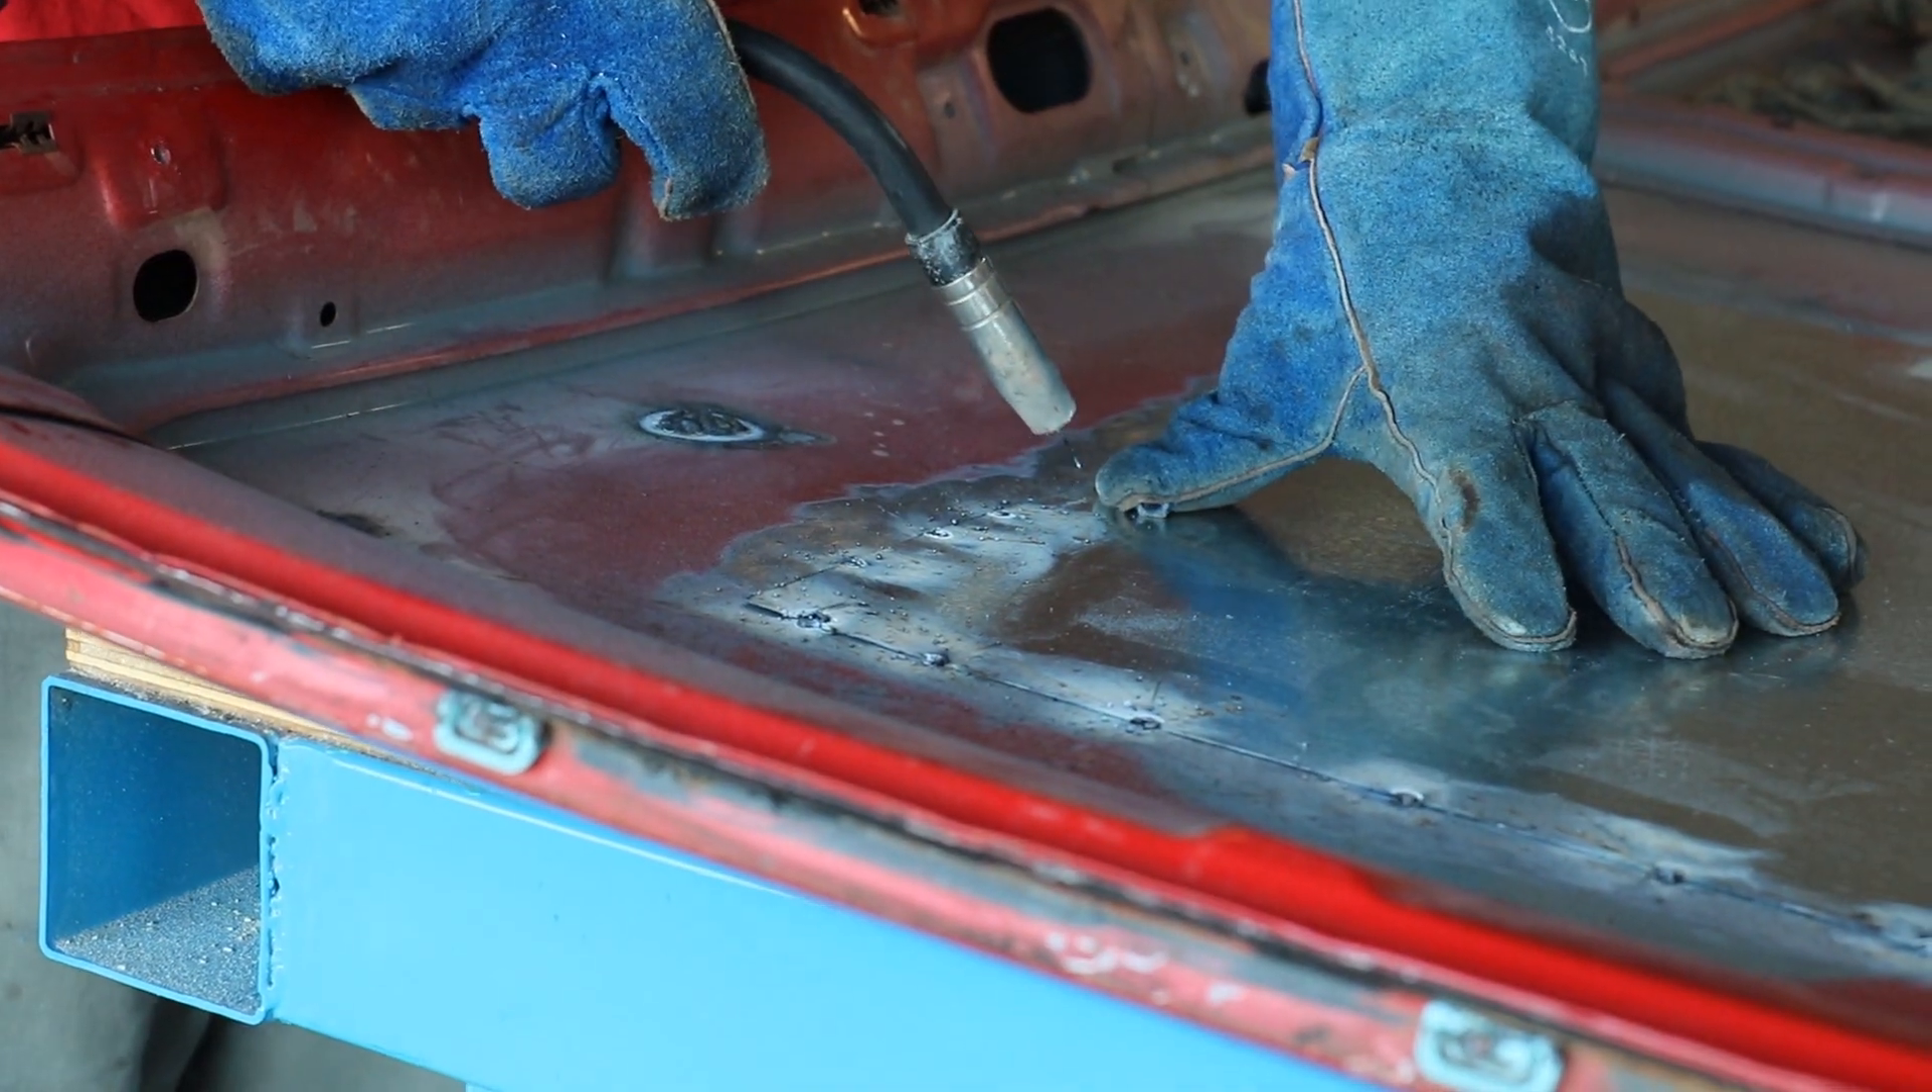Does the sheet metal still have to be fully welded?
Yes.